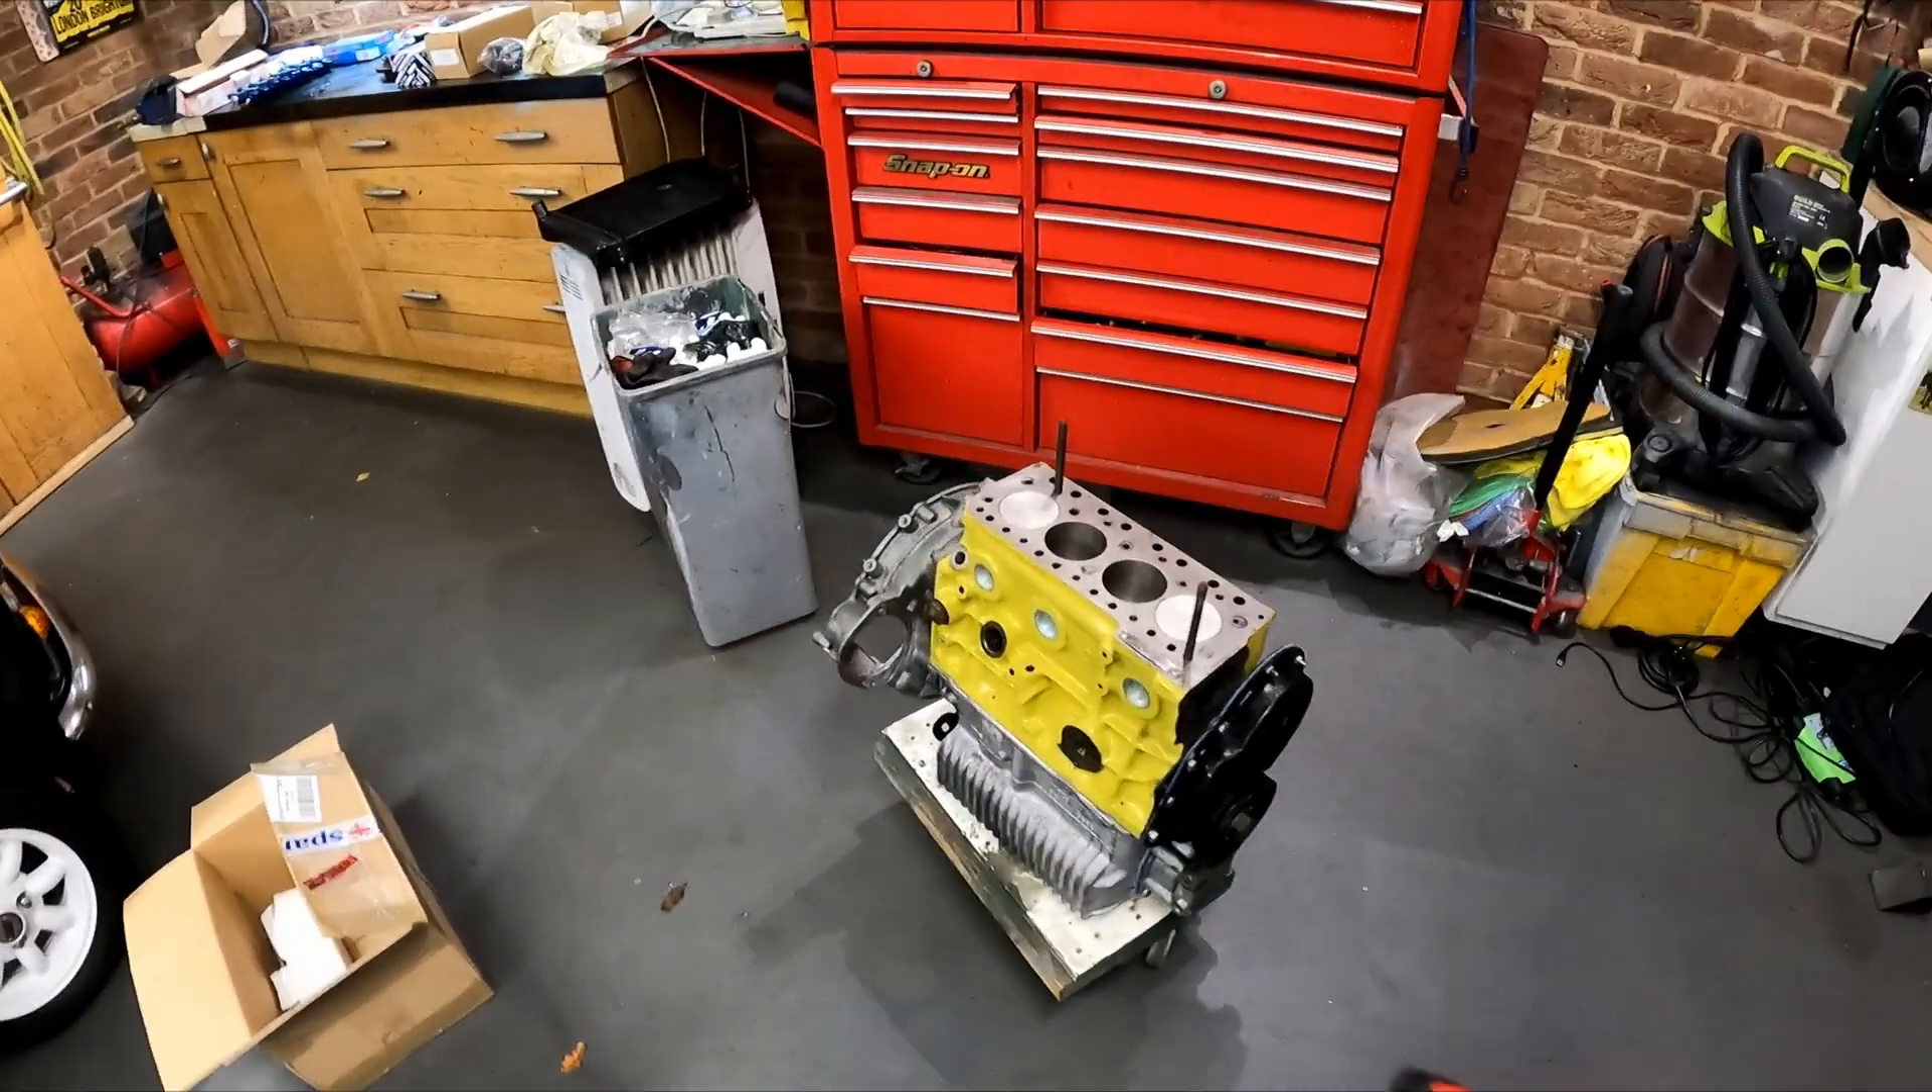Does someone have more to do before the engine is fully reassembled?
Yes.